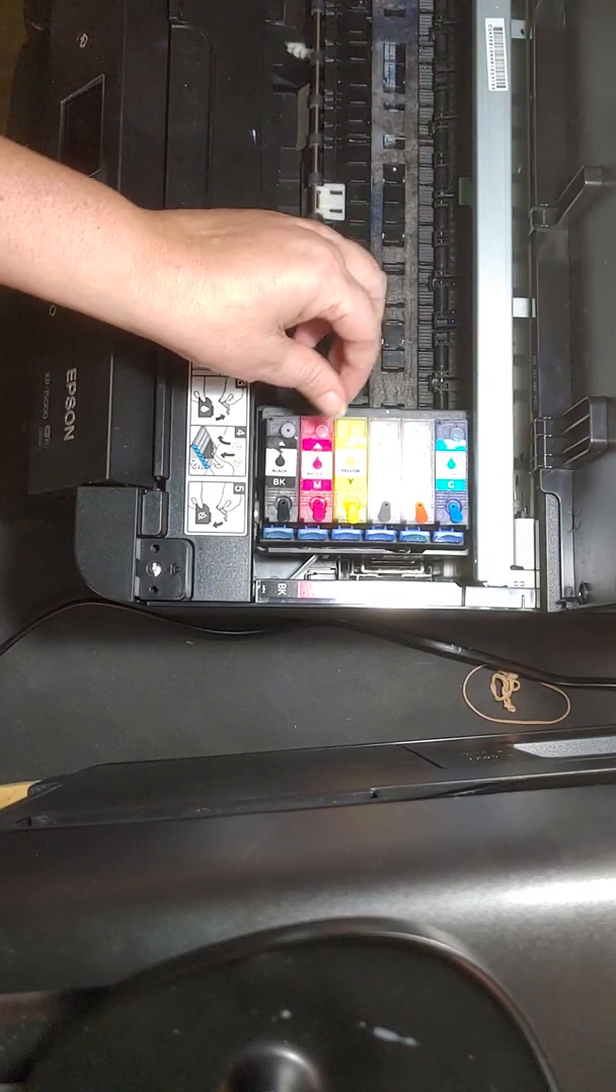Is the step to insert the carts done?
Yes.